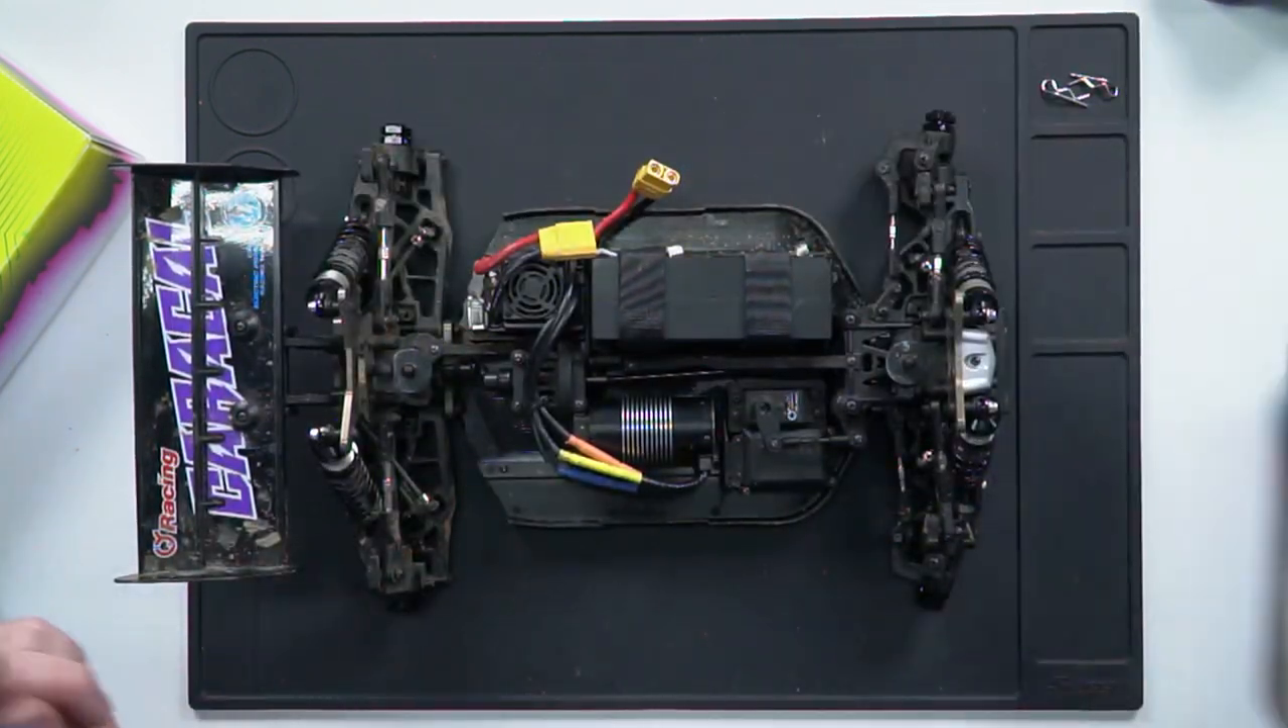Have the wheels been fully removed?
Yes.